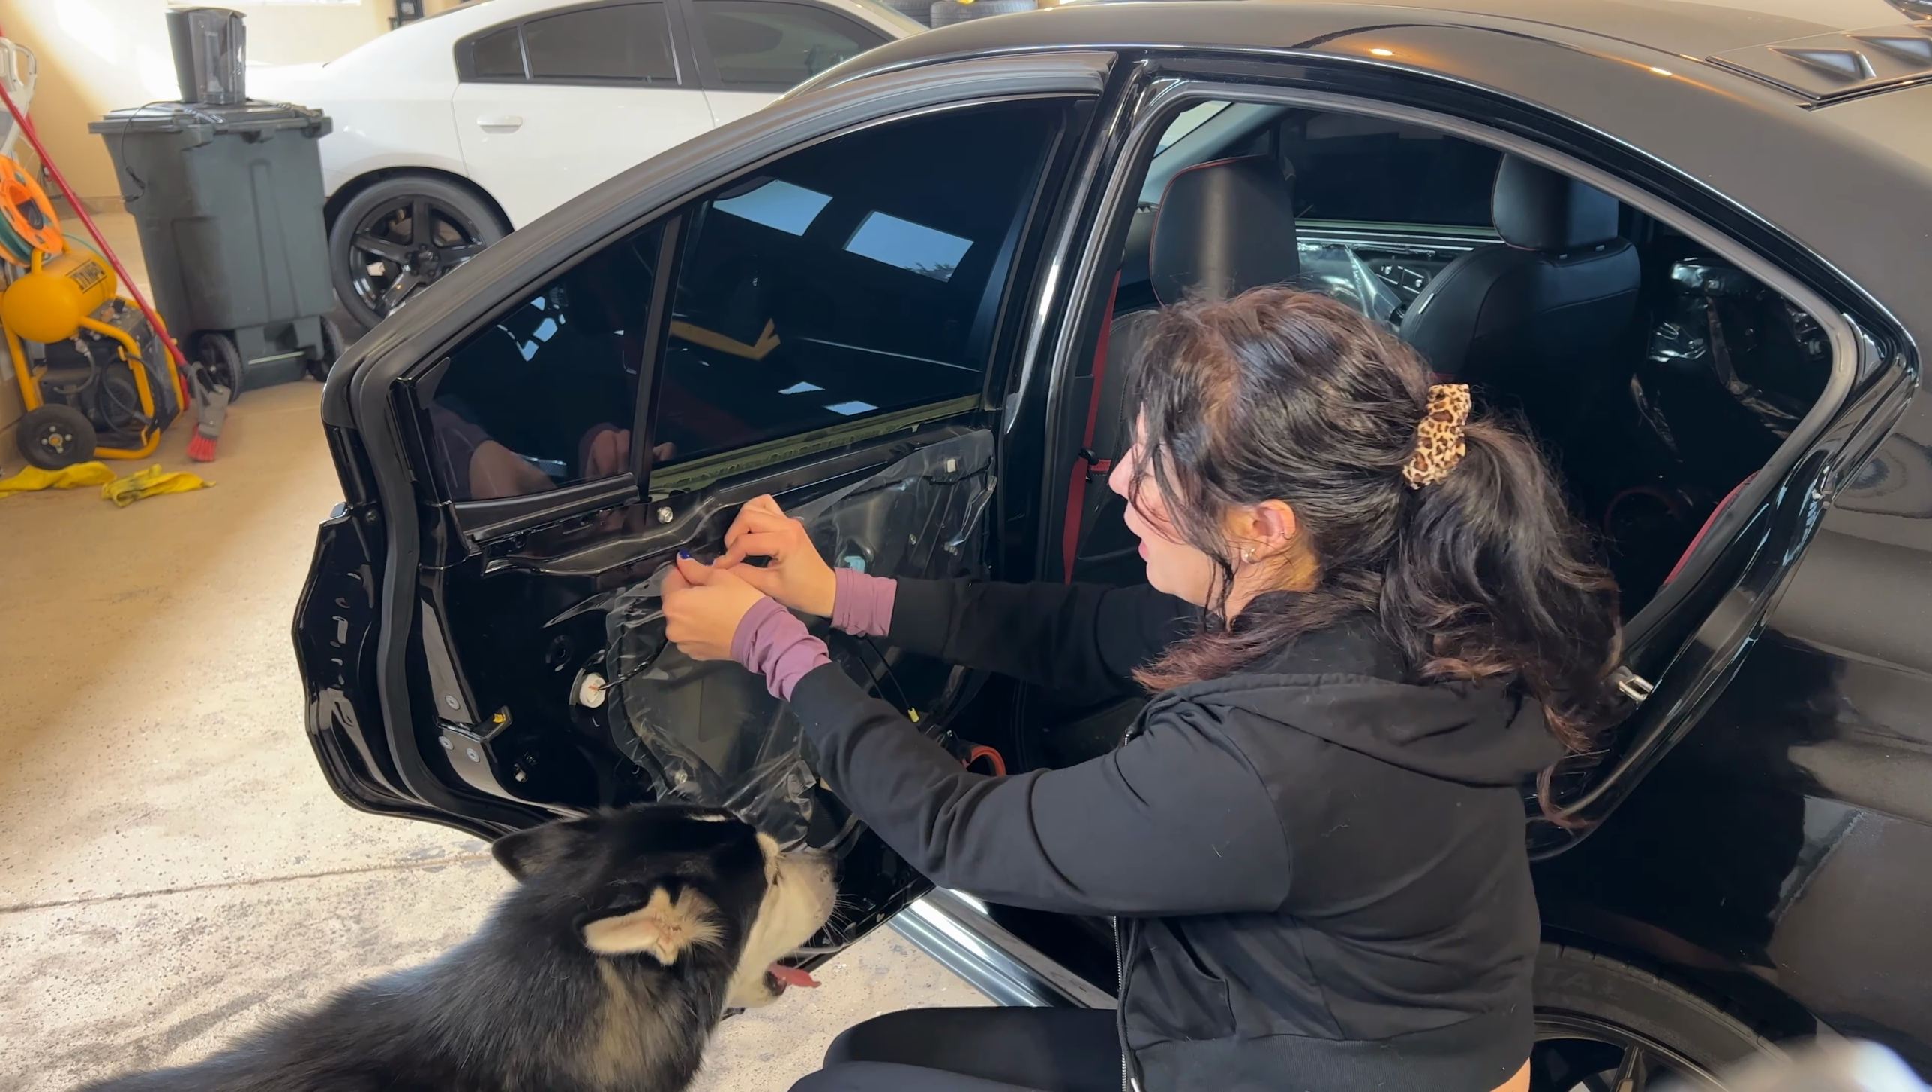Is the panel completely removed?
Yes.